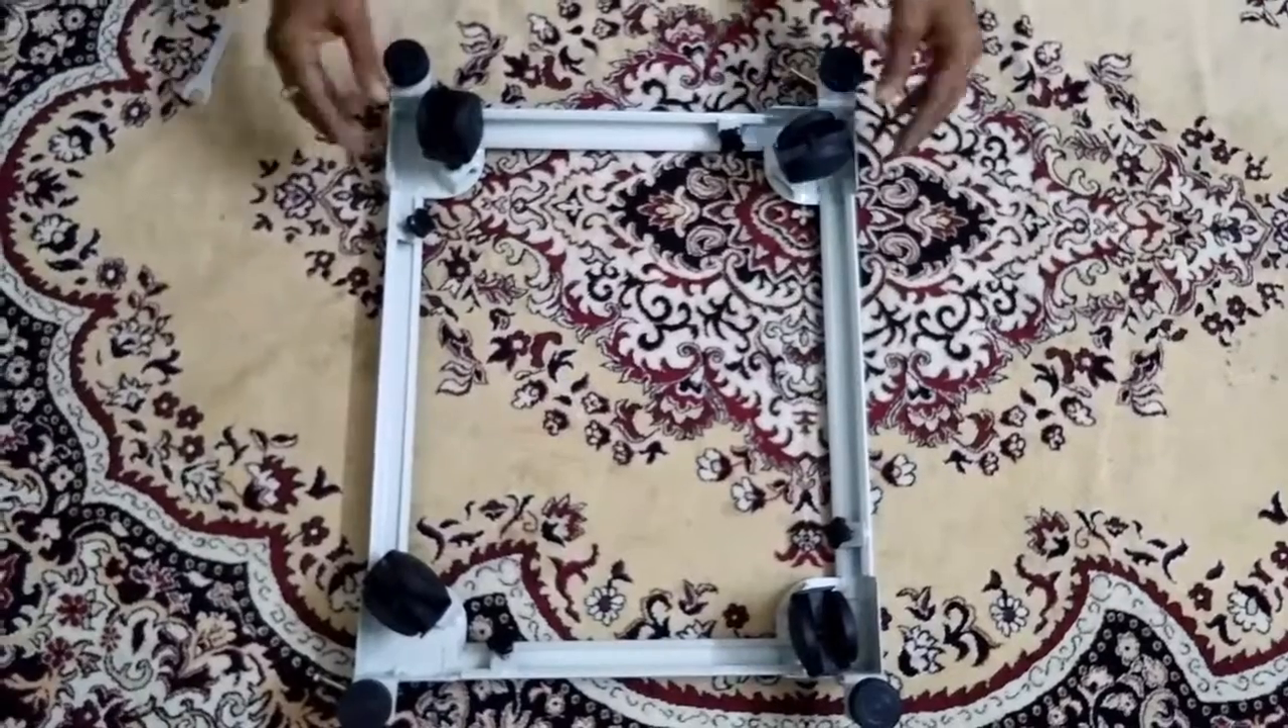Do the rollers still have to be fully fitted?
No.